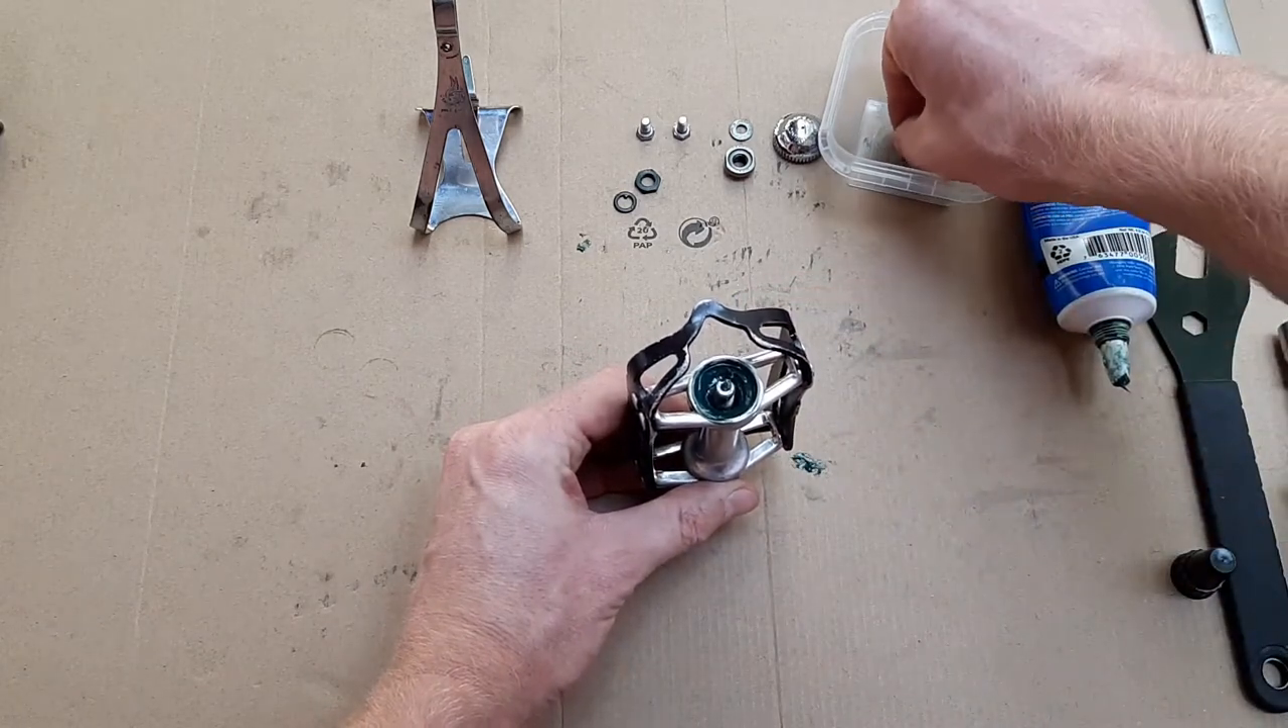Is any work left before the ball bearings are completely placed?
Yes.